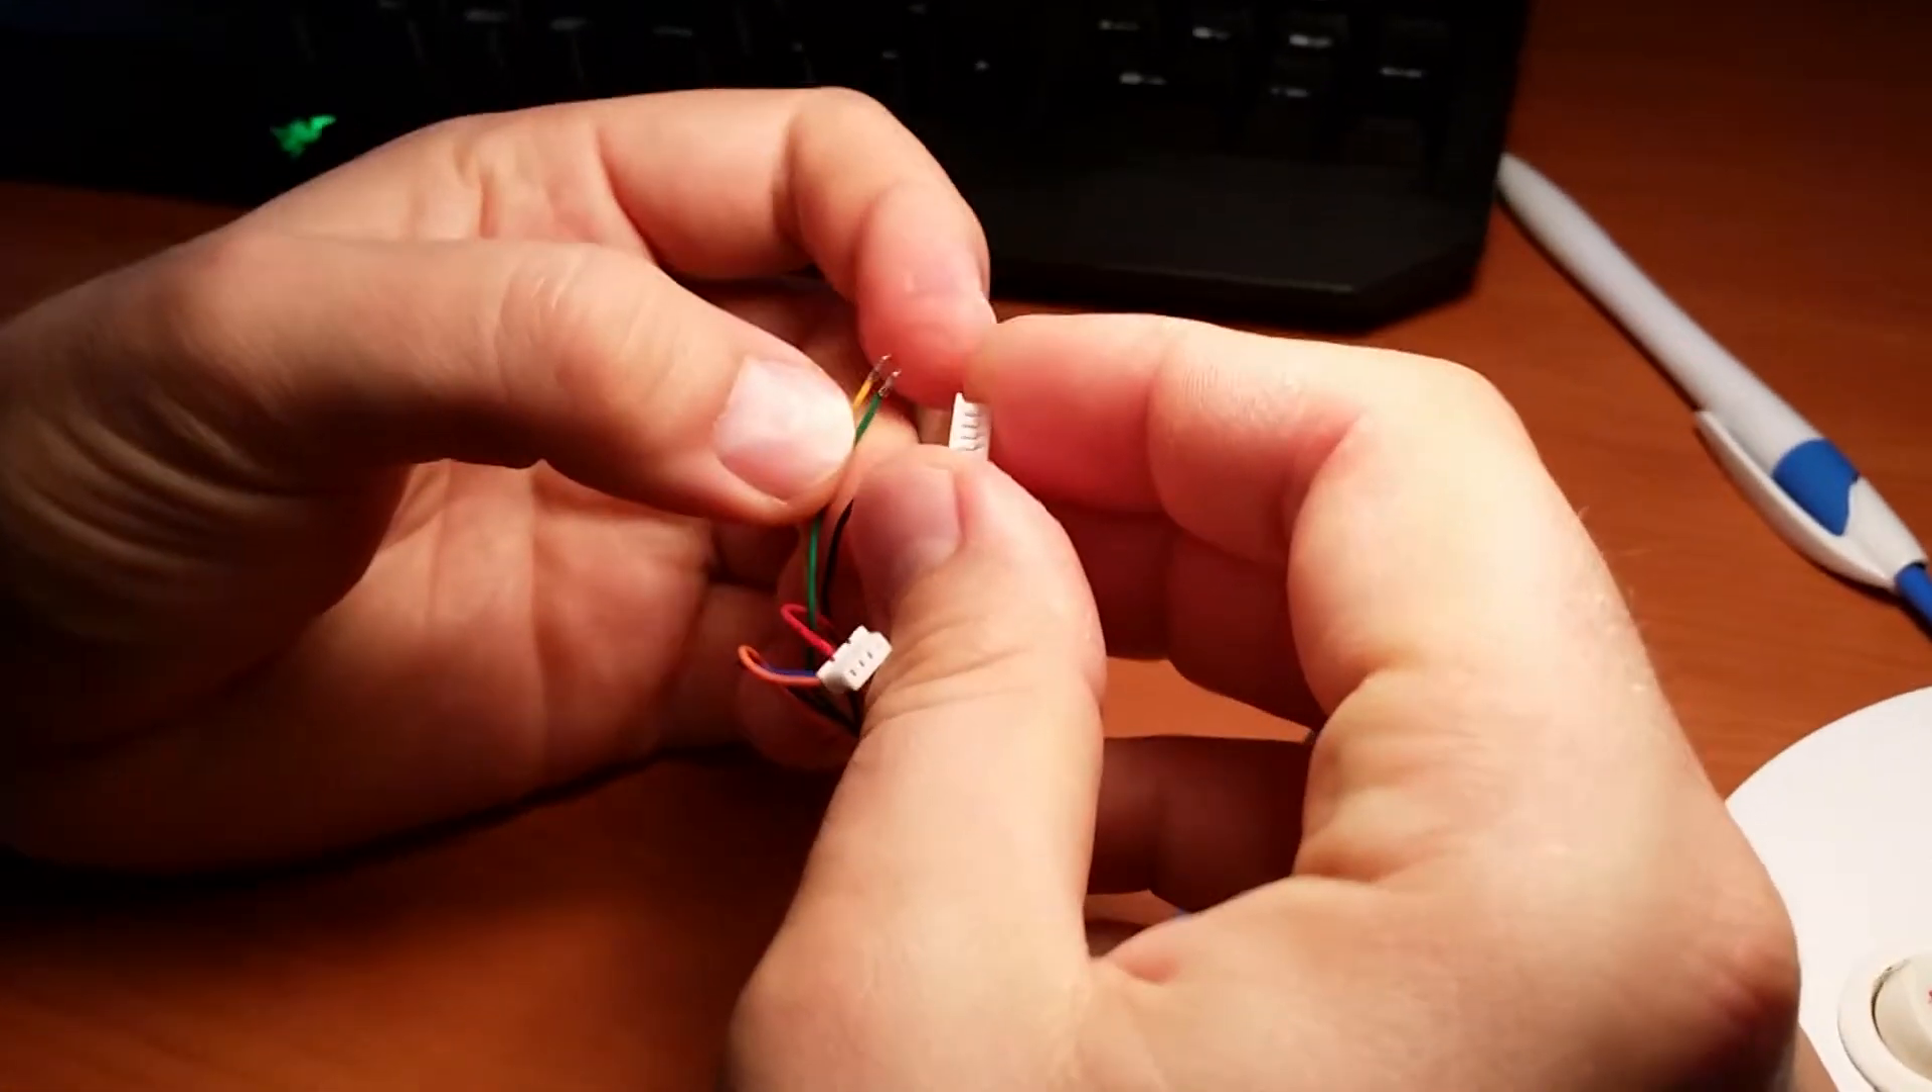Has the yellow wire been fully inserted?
No.